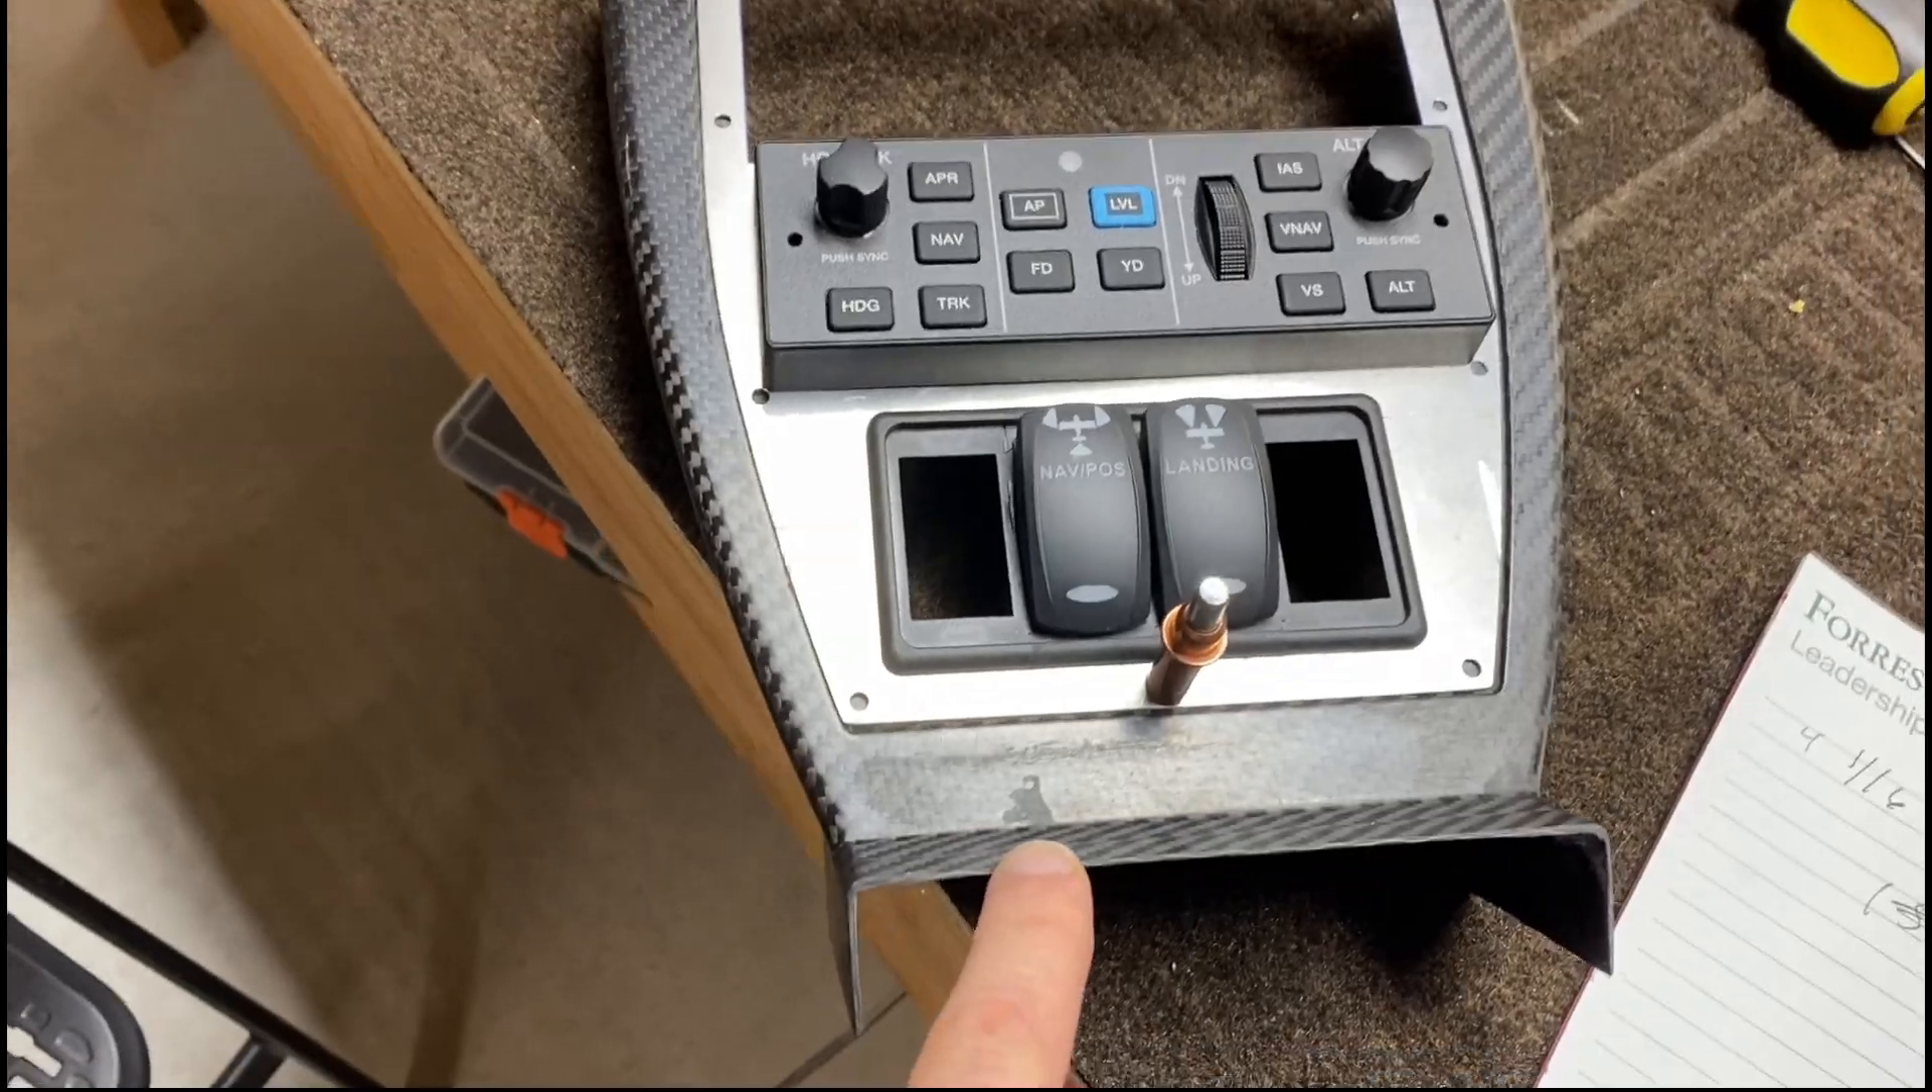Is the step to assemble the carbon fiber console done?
No.